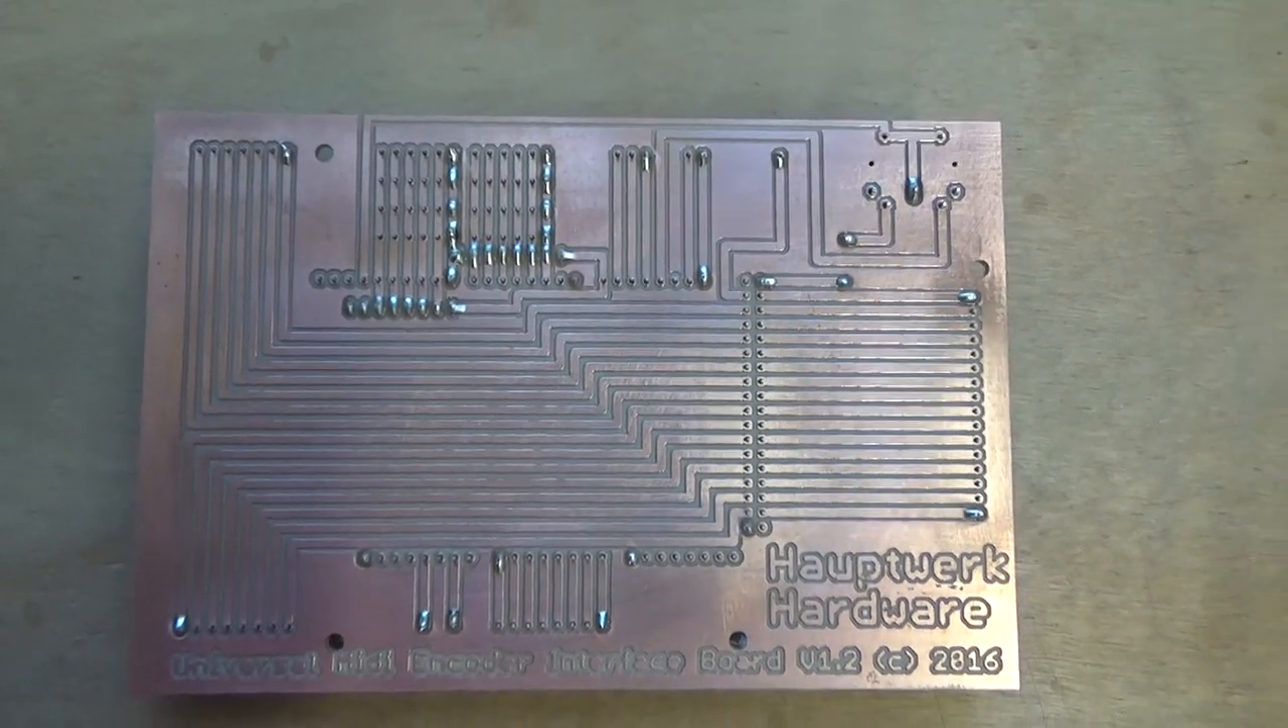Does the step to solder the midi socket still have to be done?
Yes.